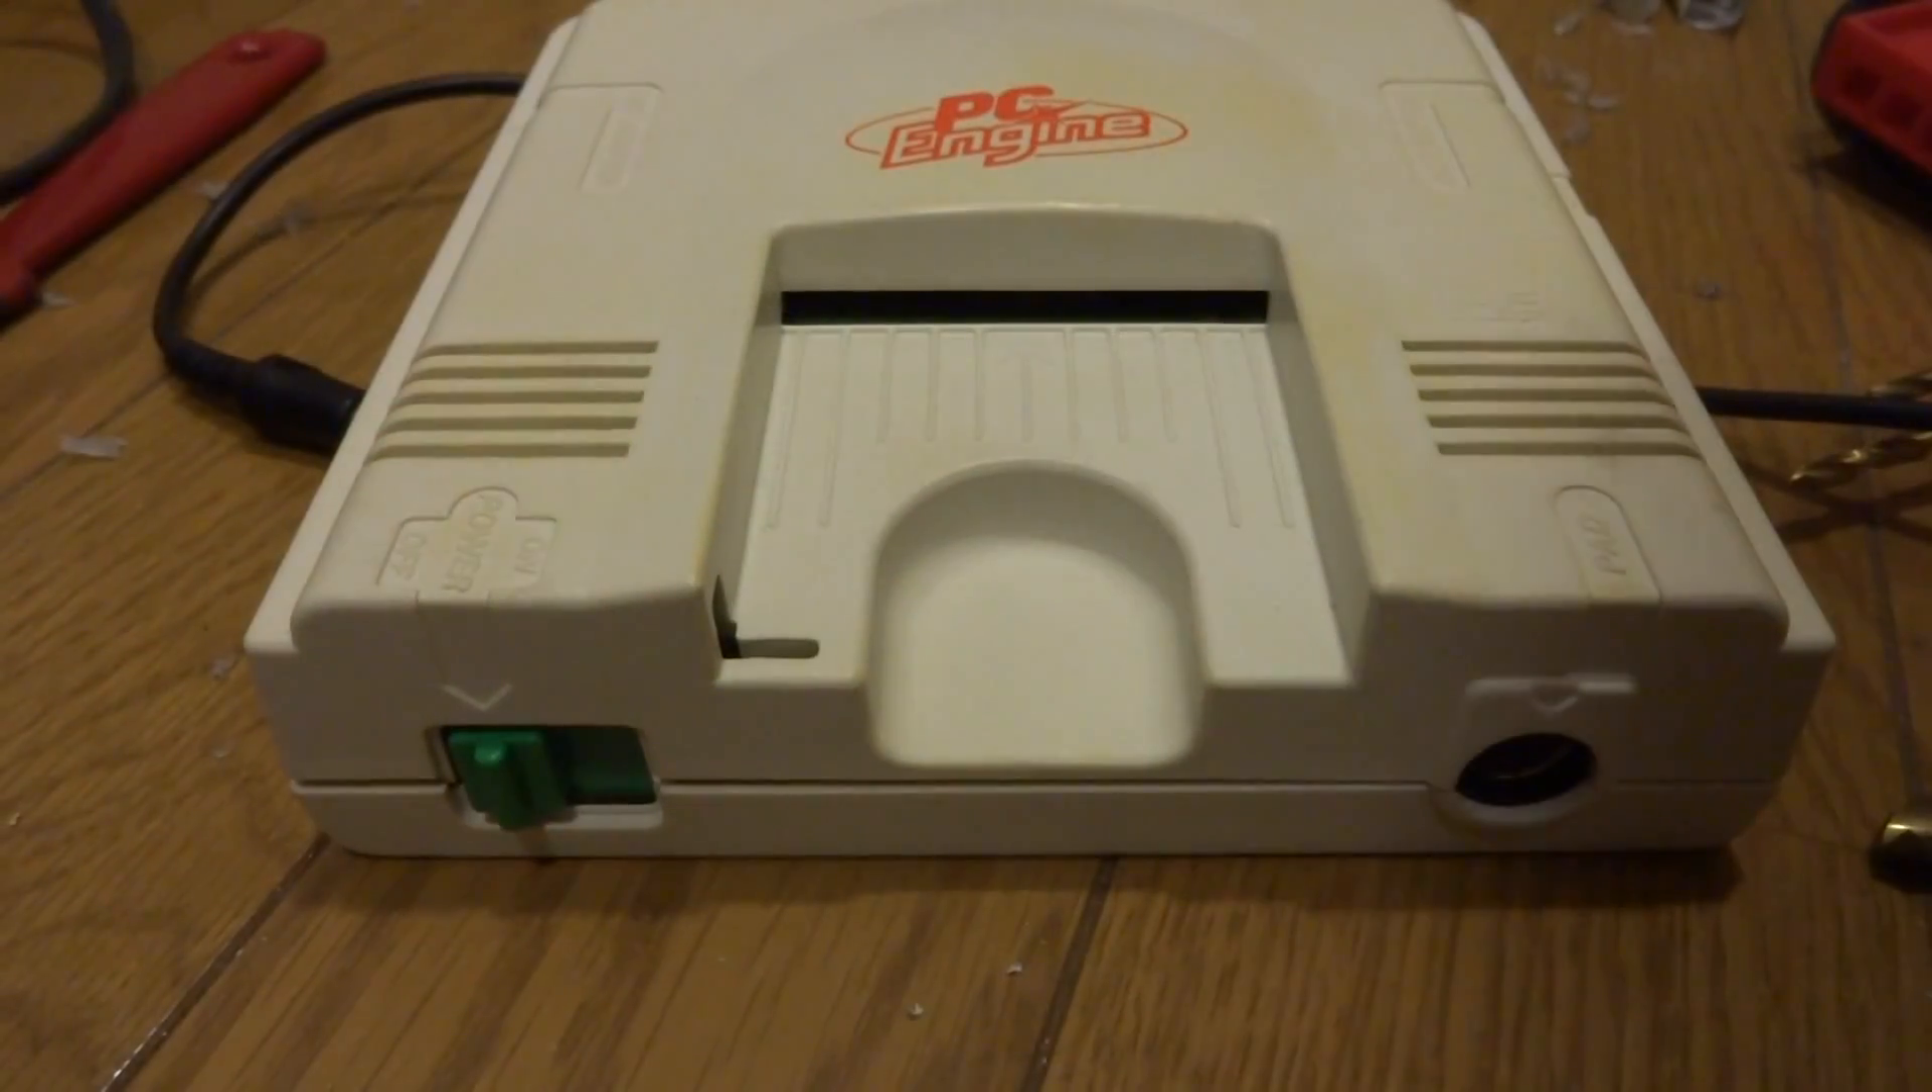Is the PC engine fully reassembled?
Yes.